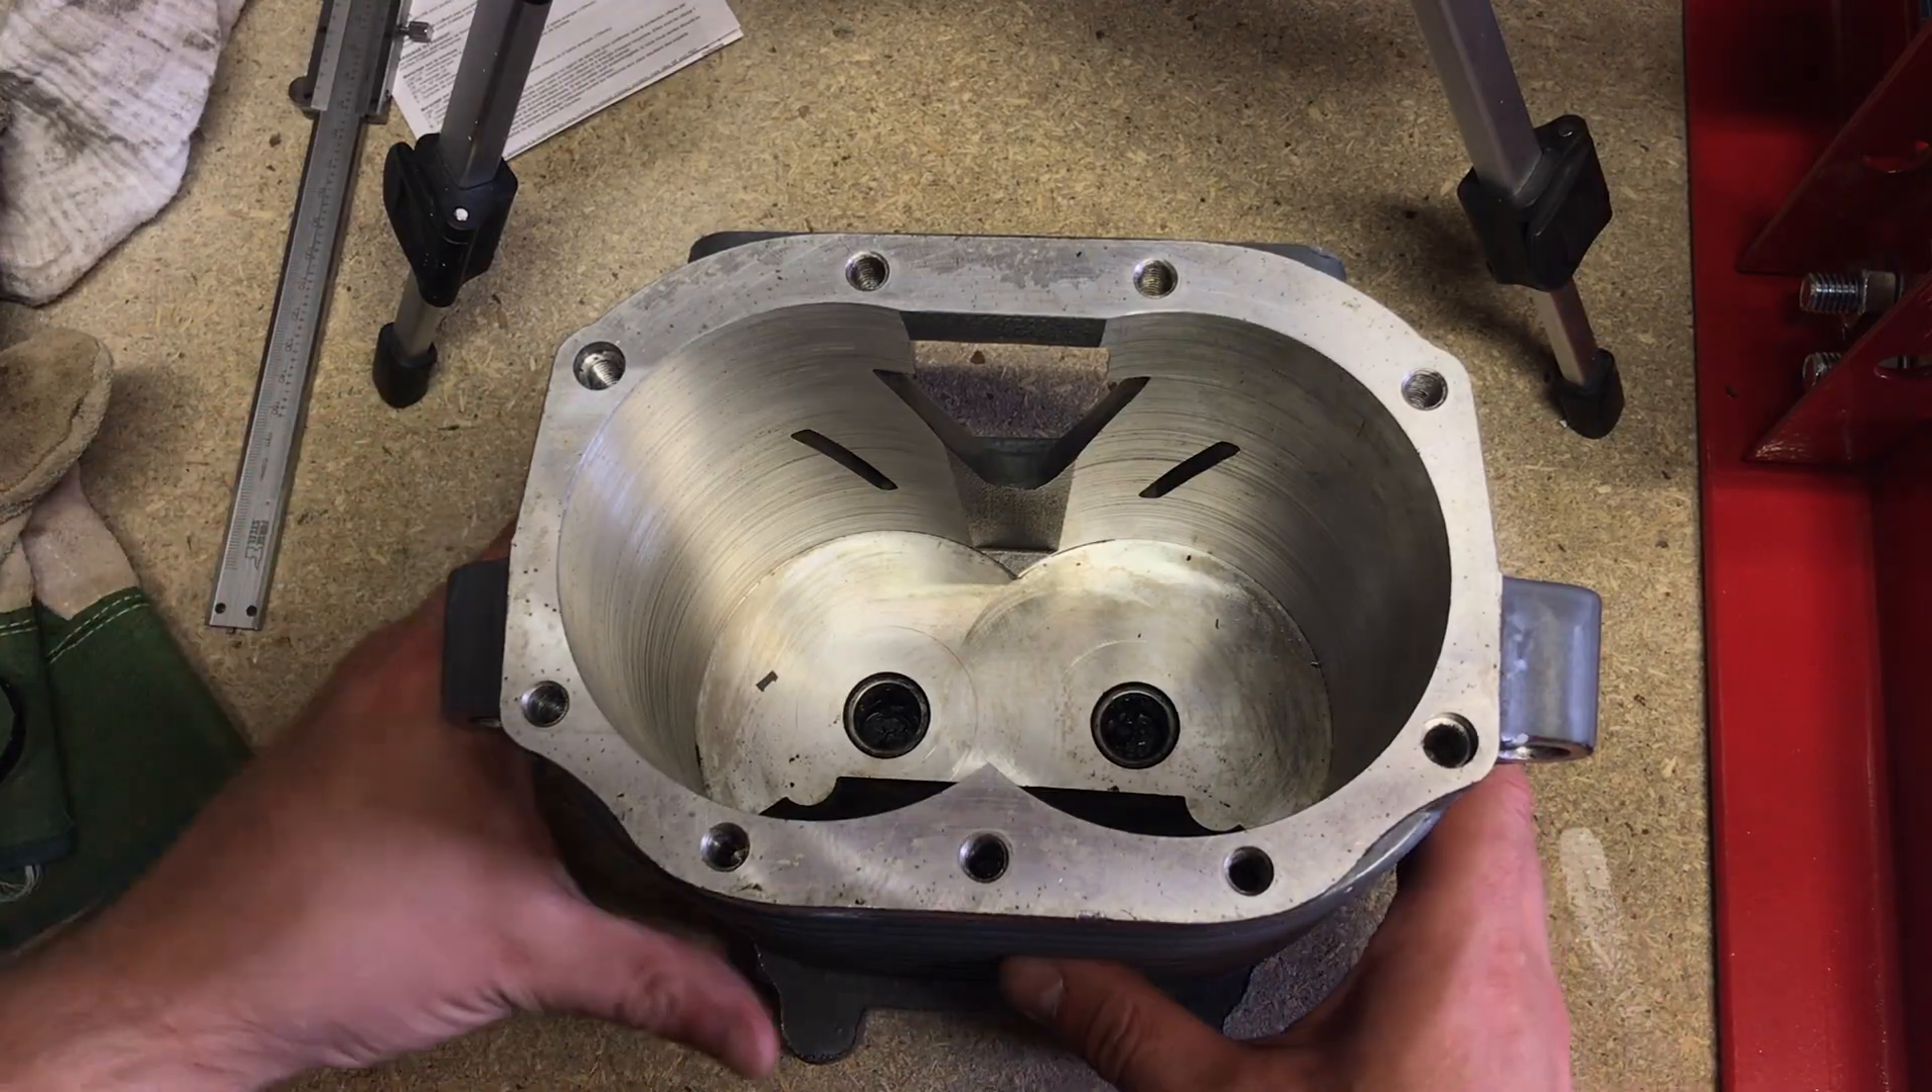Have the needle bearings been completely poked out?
No.